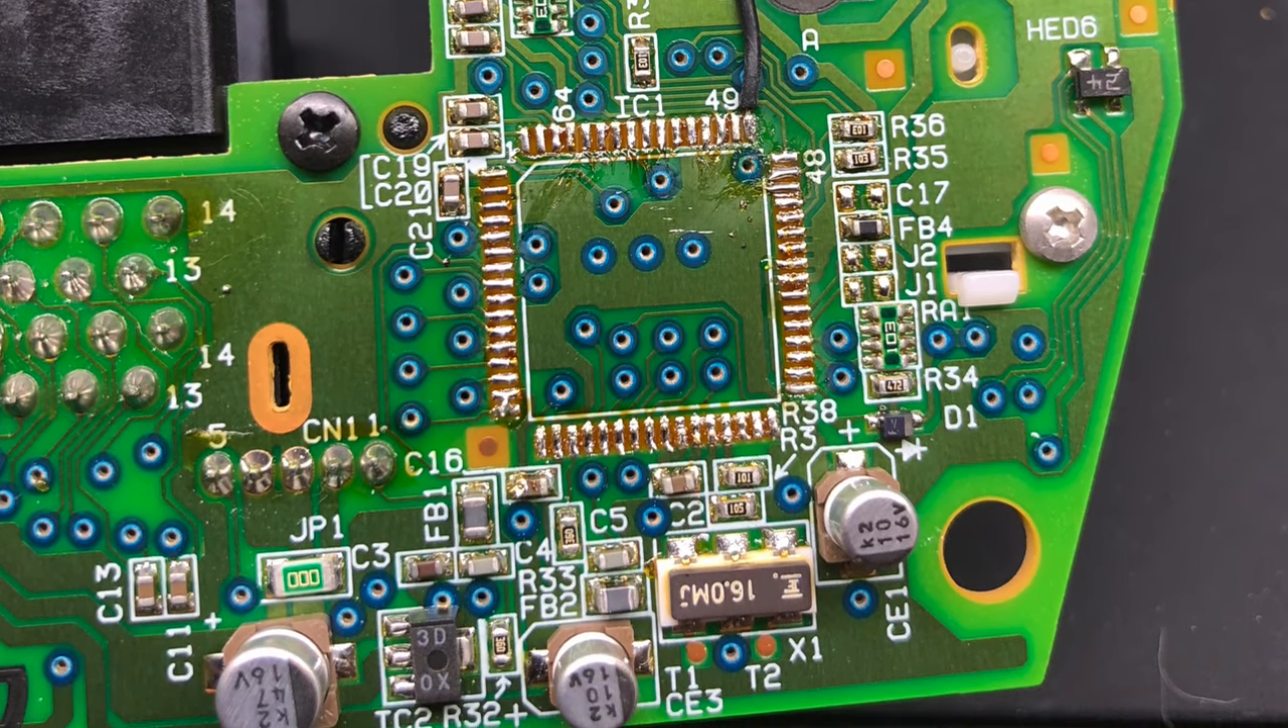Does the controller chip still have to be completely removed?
No.